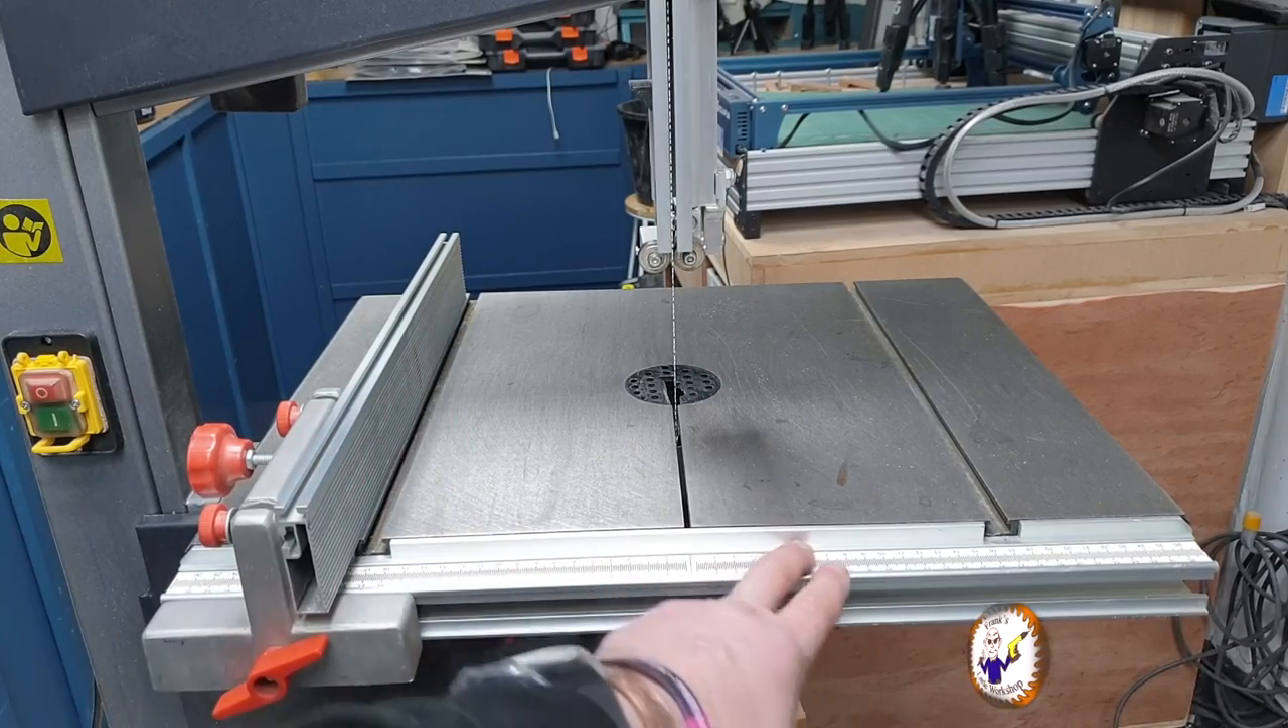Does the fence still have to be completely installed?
No.